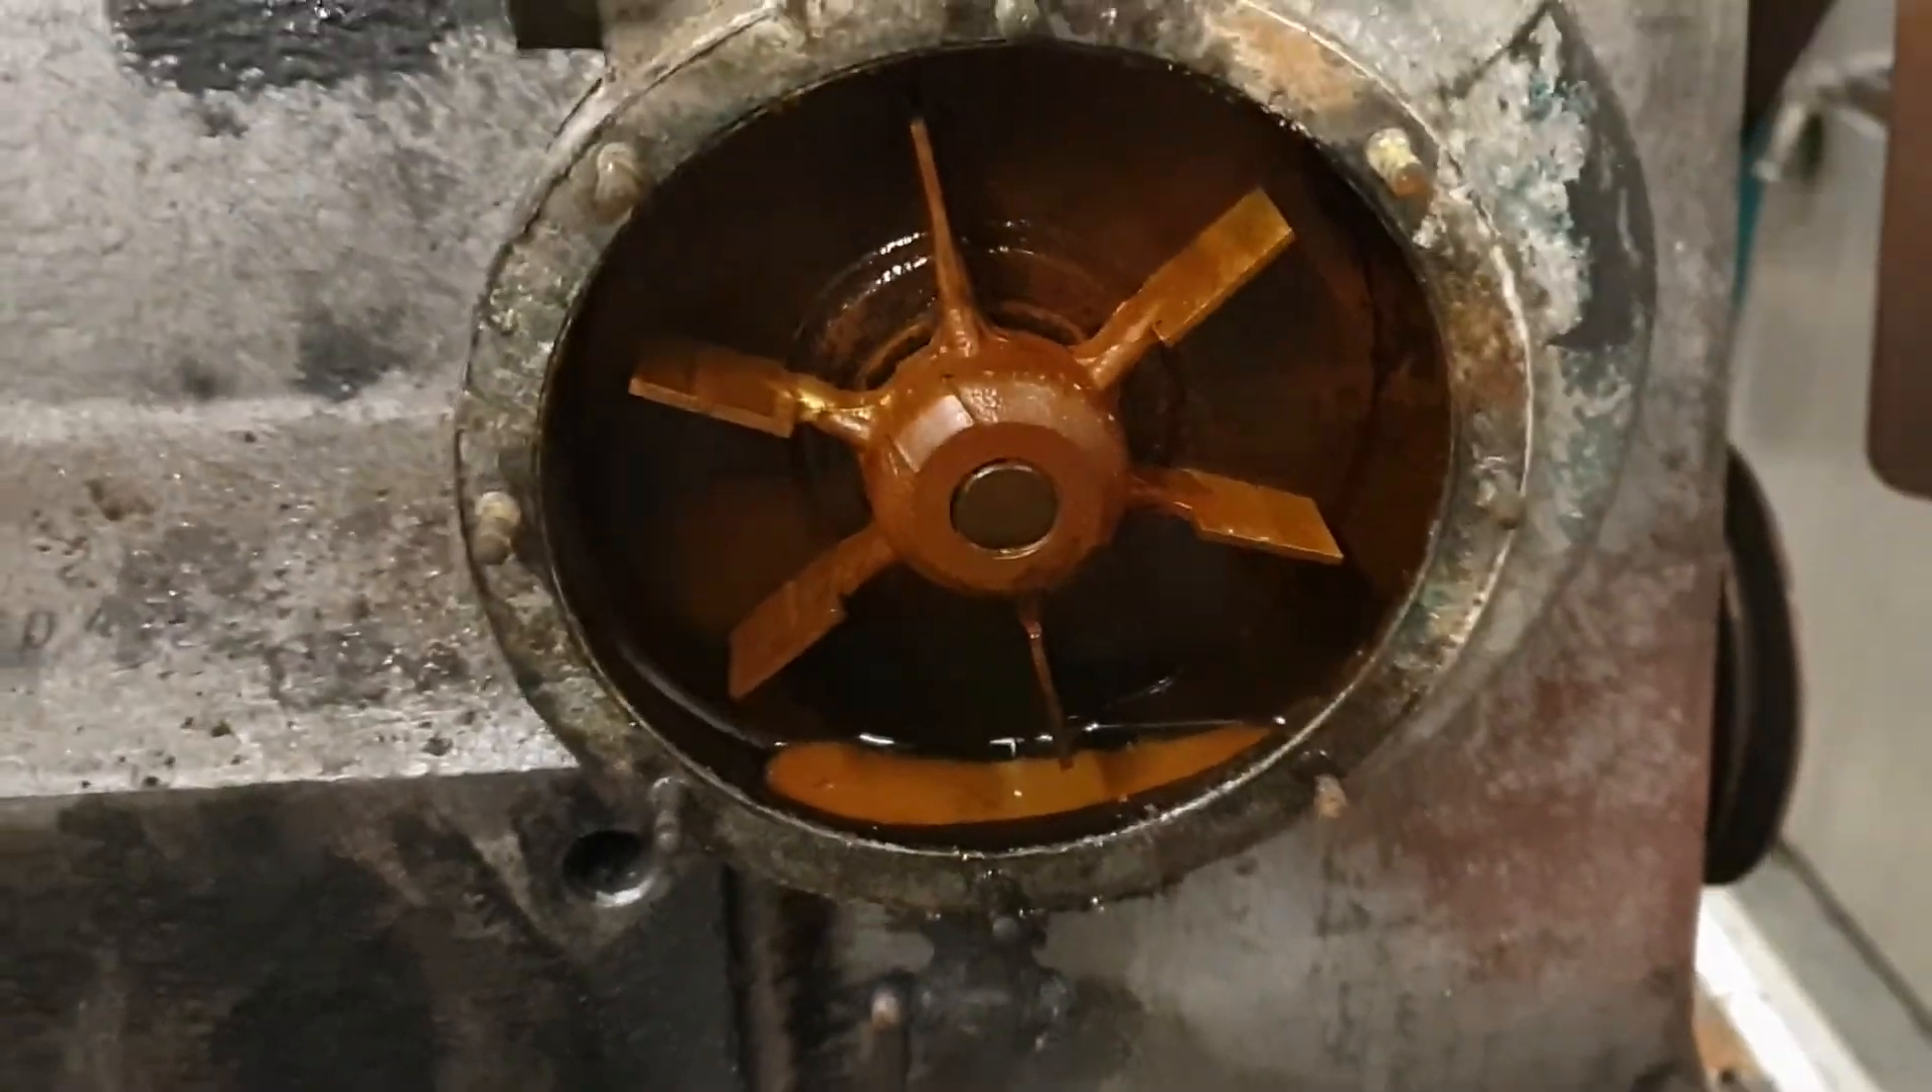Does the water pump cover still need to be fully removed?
No.